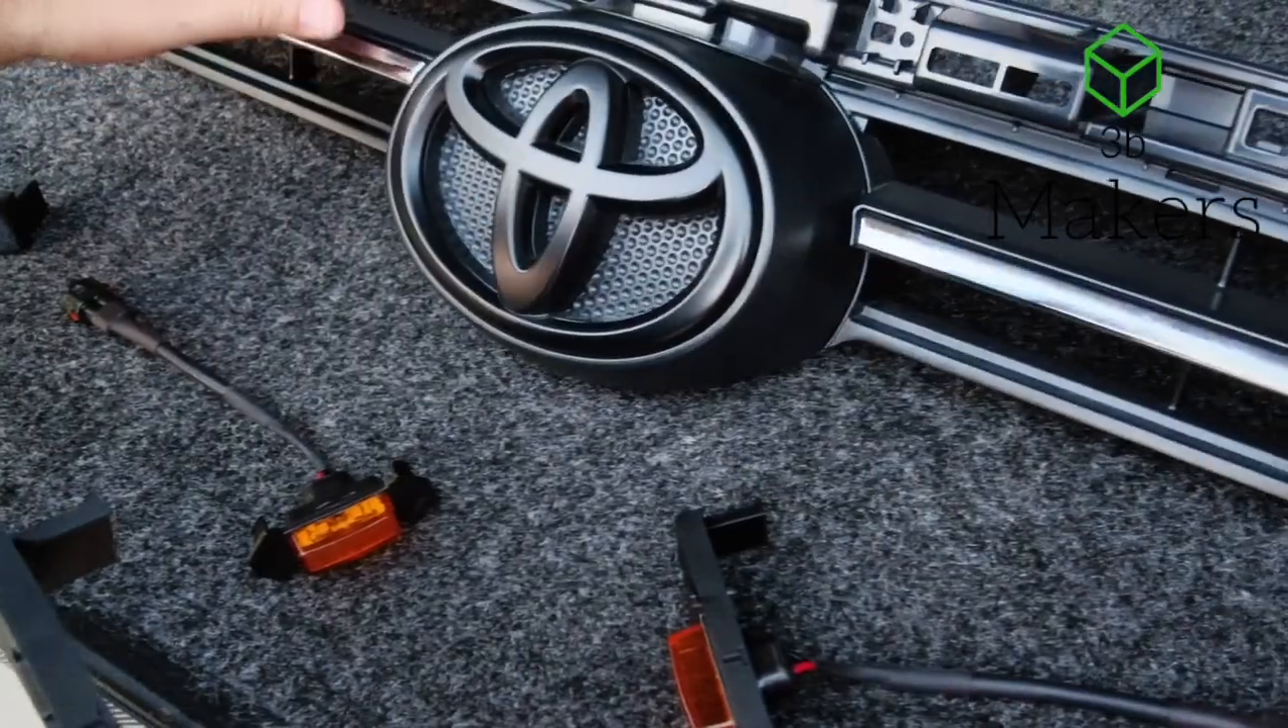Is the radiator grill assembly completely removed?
Yes.